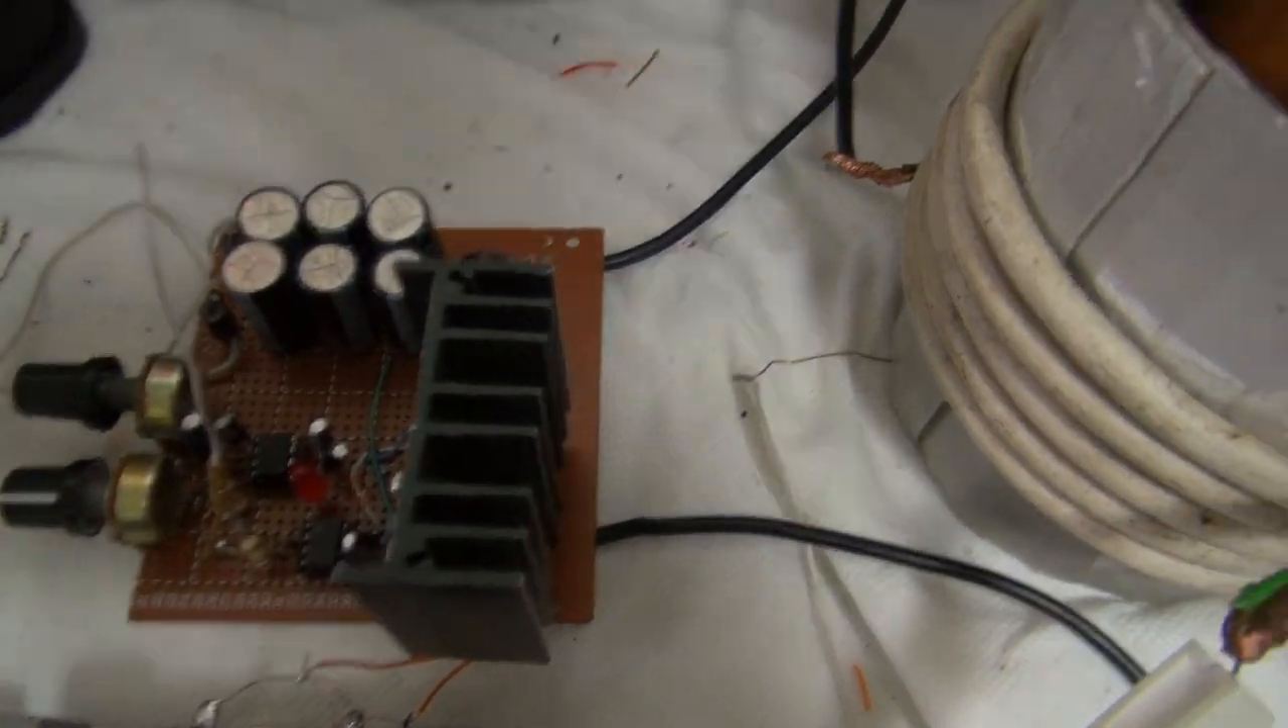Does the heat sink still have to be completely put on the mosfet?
No.